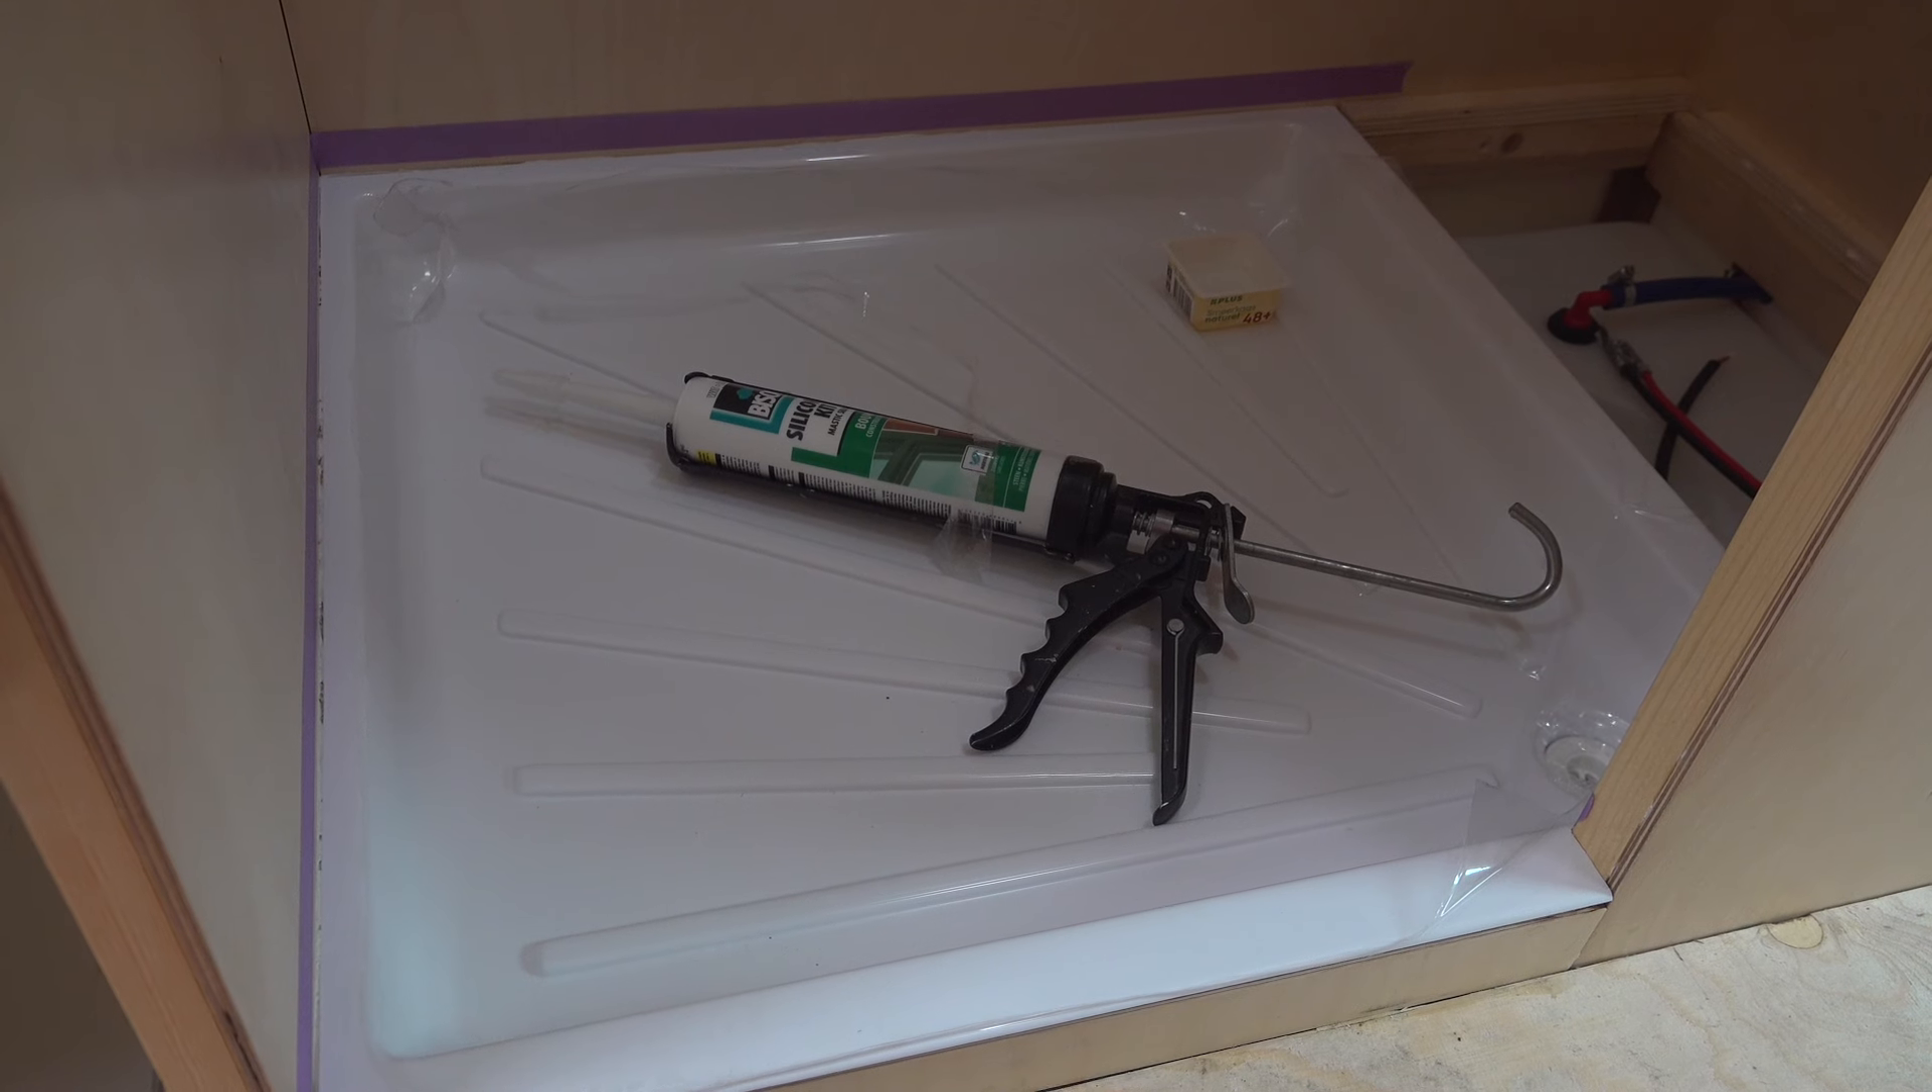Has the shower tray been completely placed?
Yes.